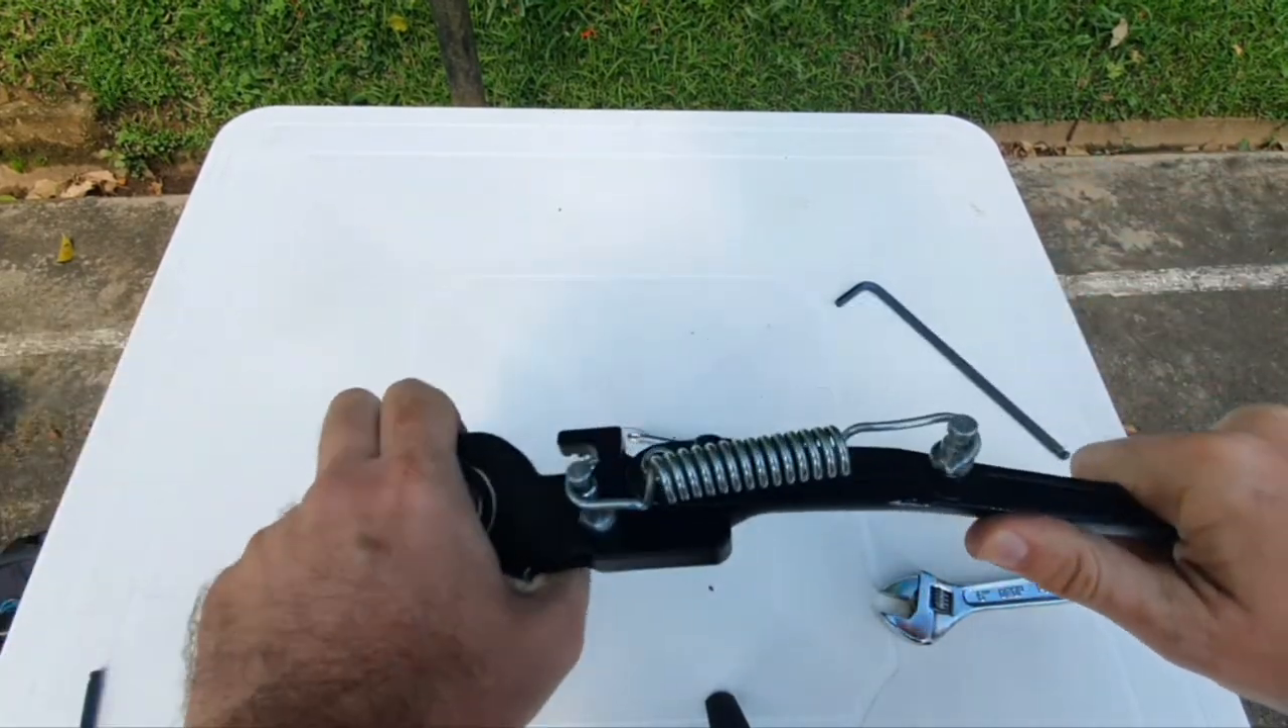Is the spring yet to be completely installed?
No.